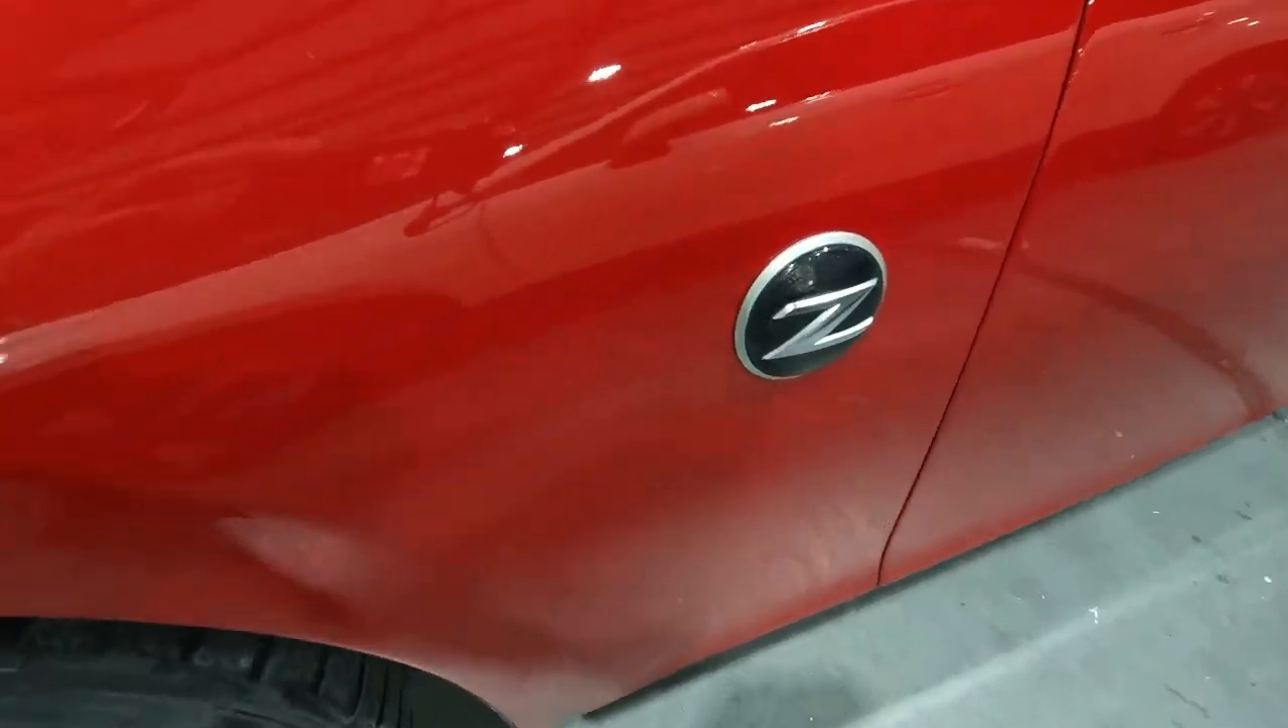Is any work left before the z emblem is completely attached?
No.